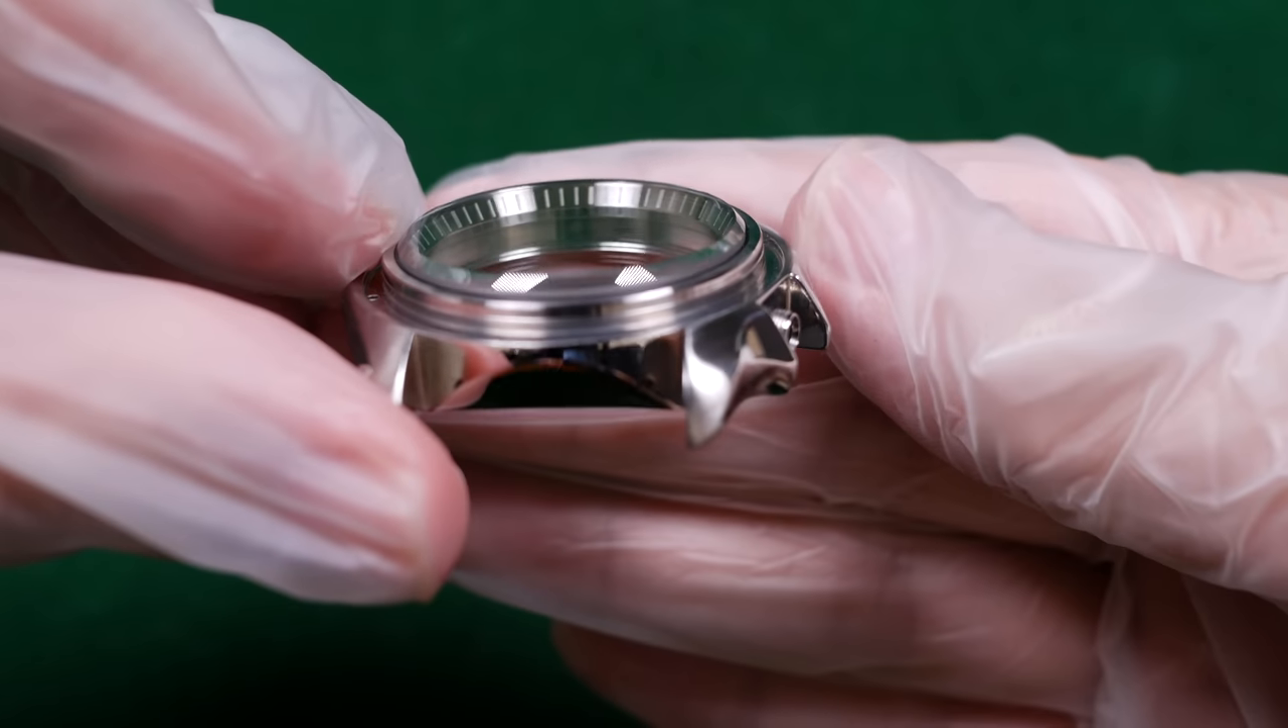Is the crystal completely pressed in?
Yes.